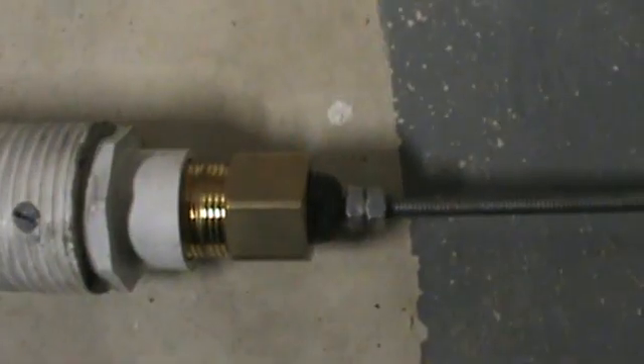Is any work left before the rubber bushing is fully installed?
No.